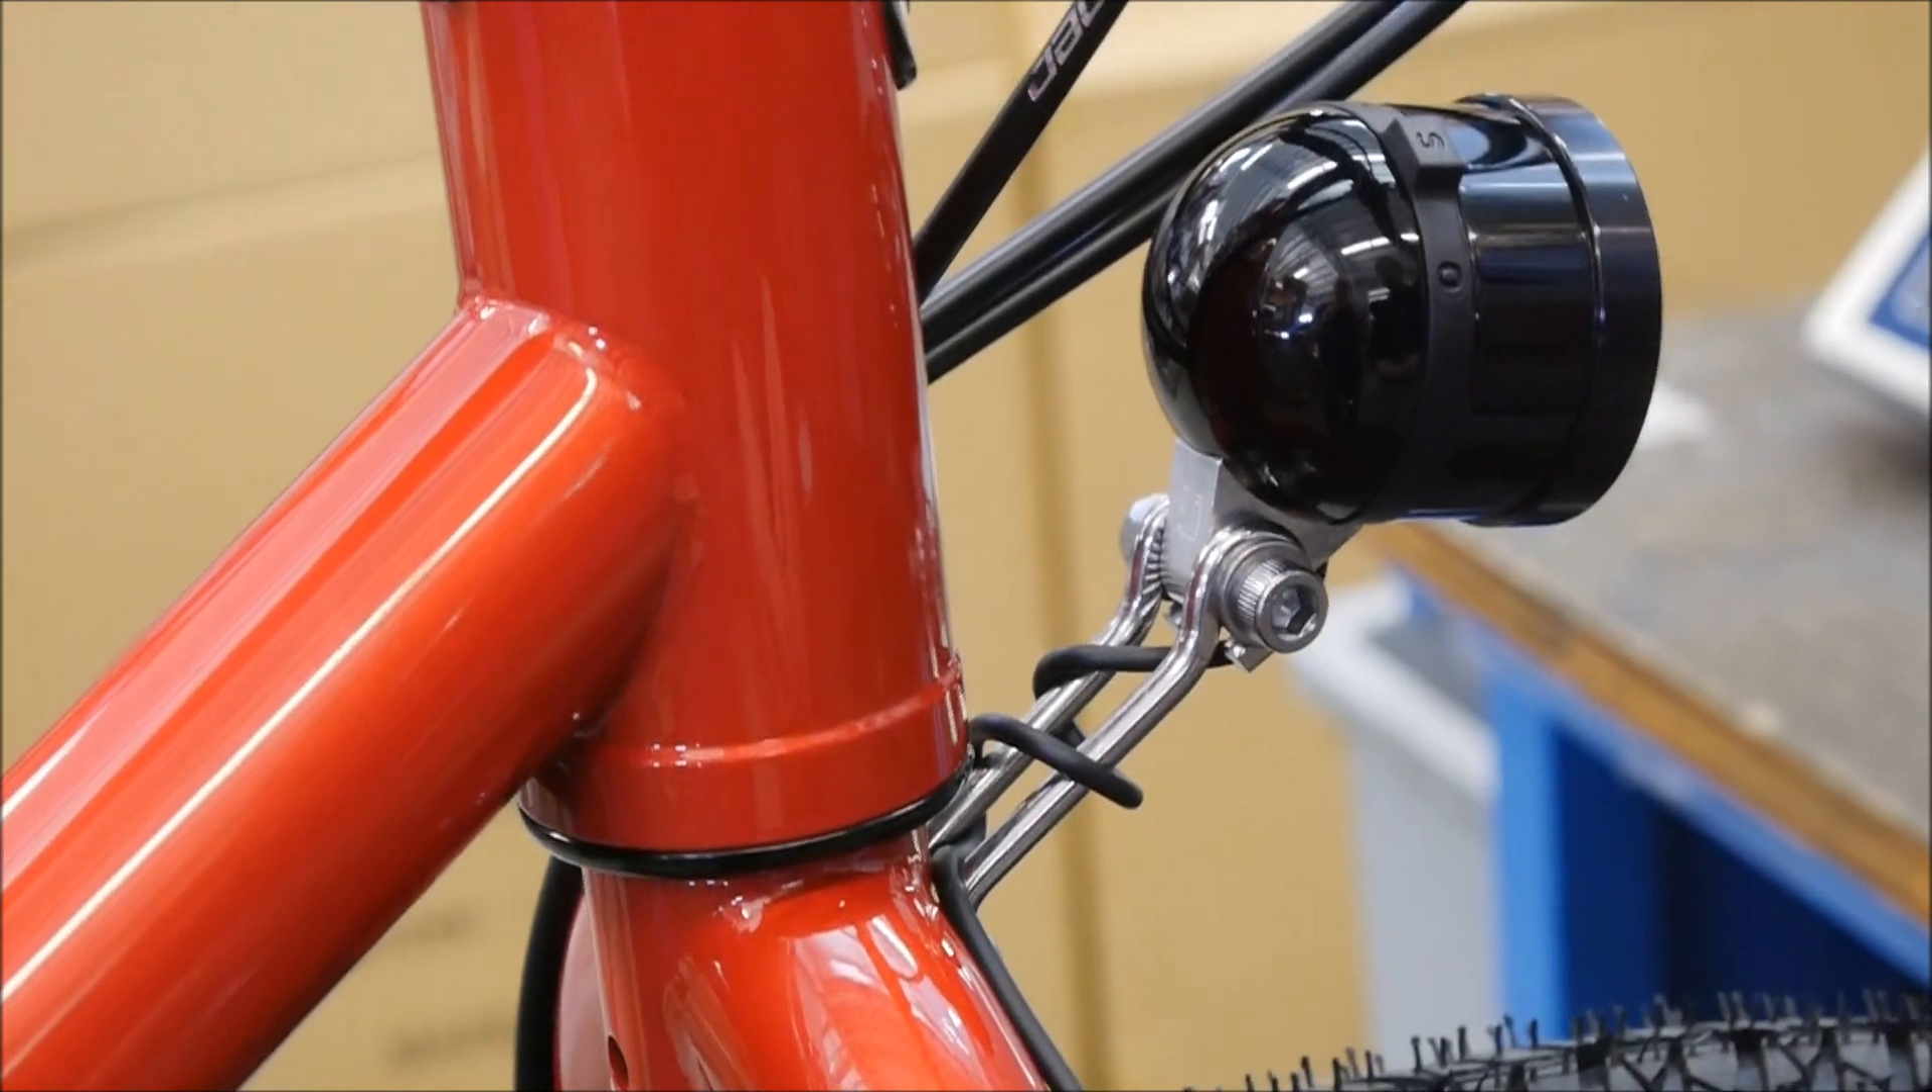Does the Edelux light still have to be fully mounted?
No.